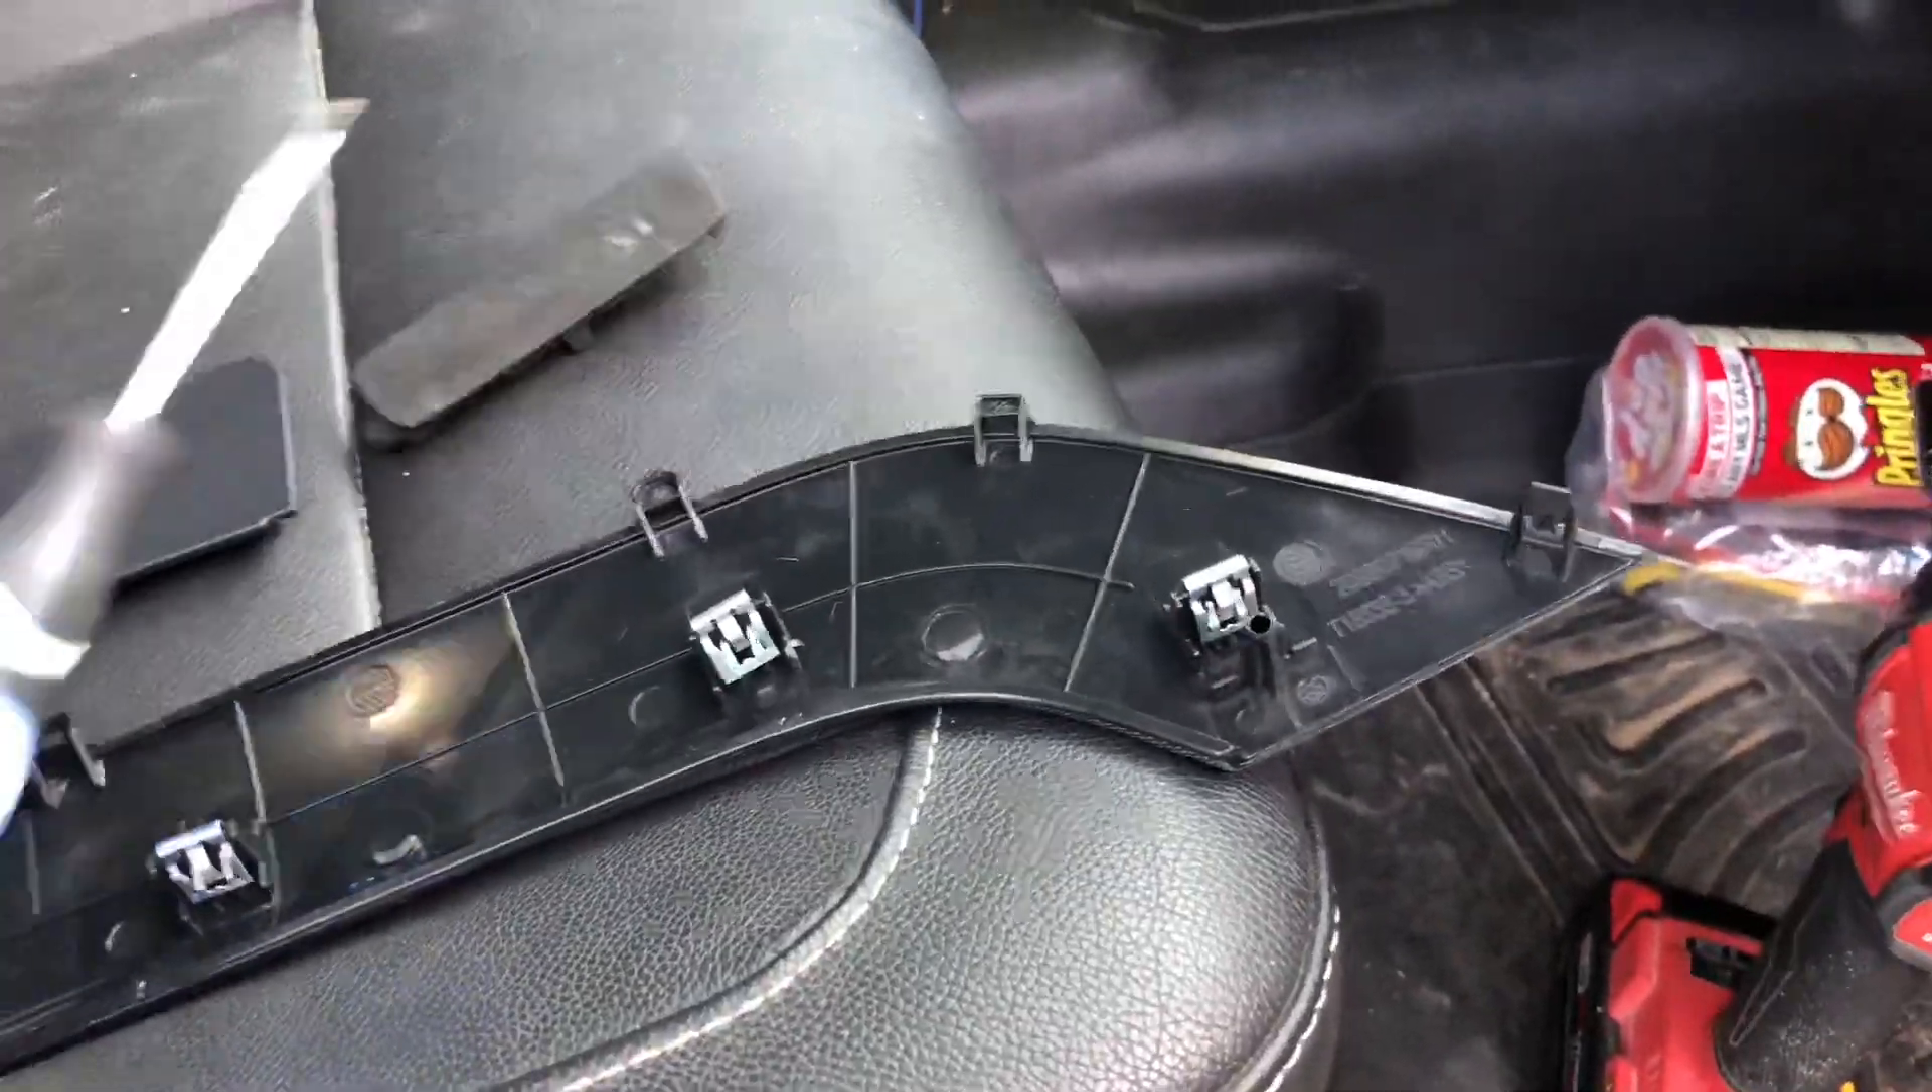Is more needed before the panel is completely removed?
No.